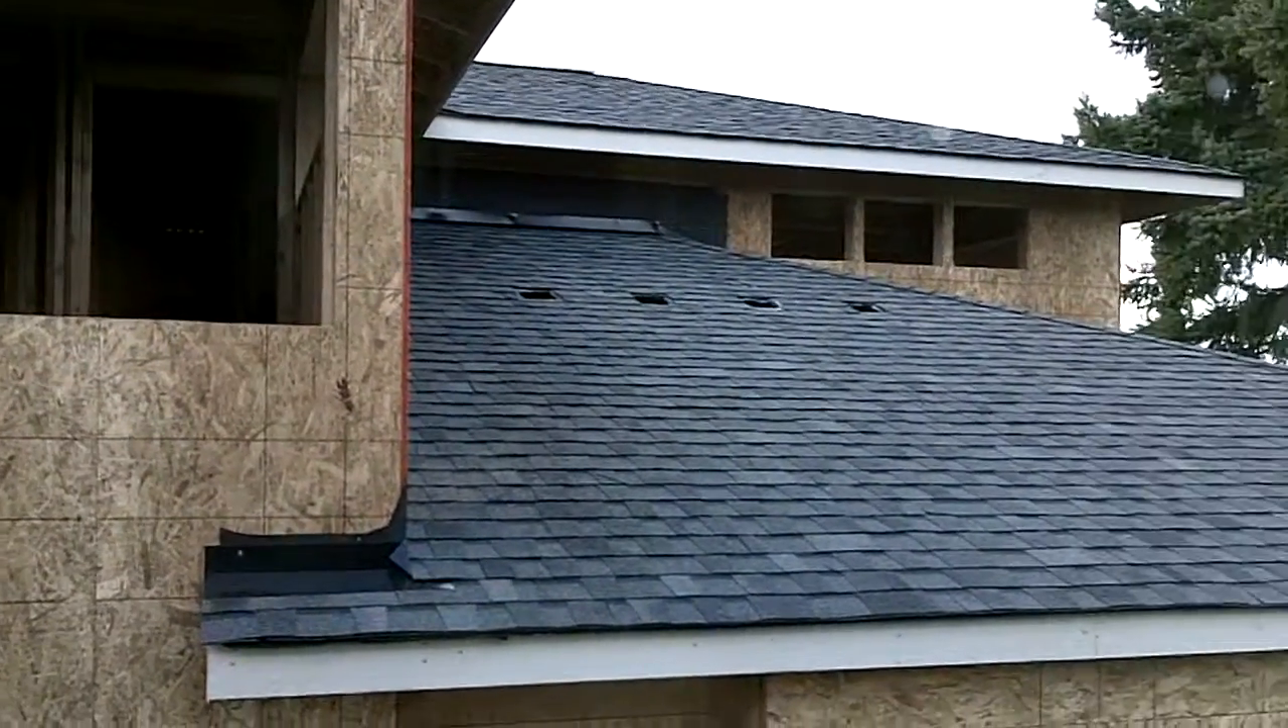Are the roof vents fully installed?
No.